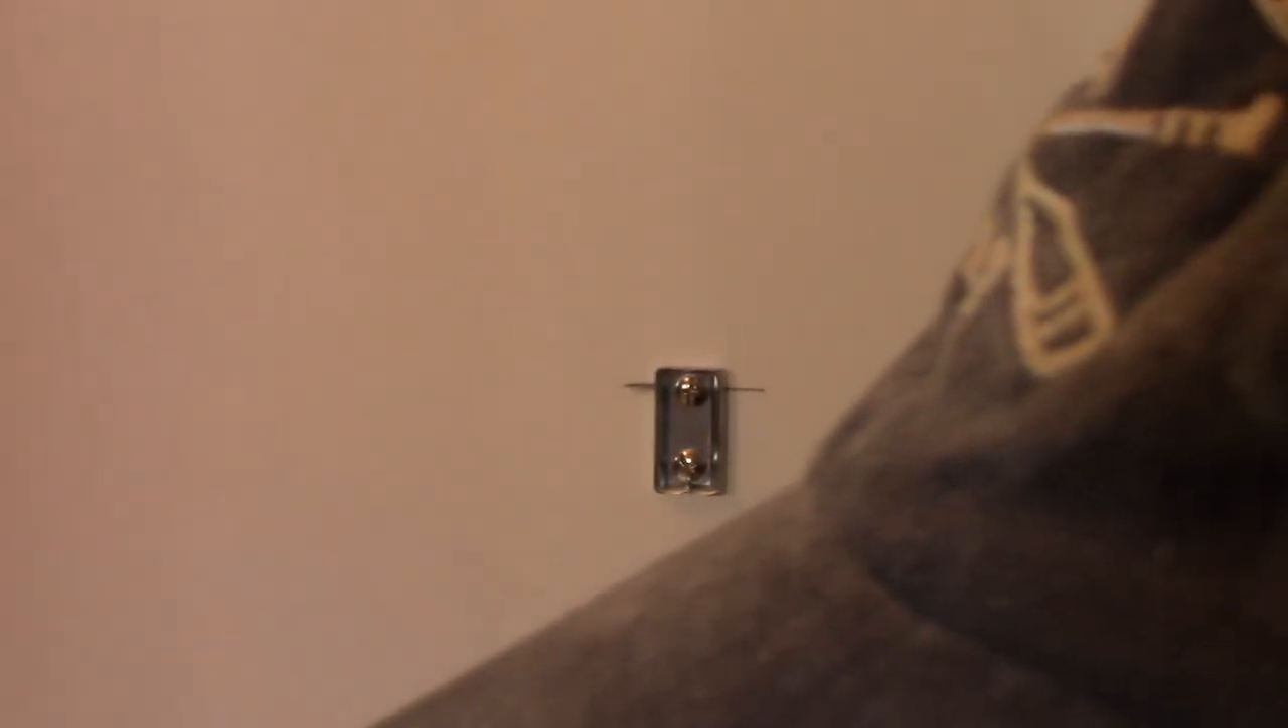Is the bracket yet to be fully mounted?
No.